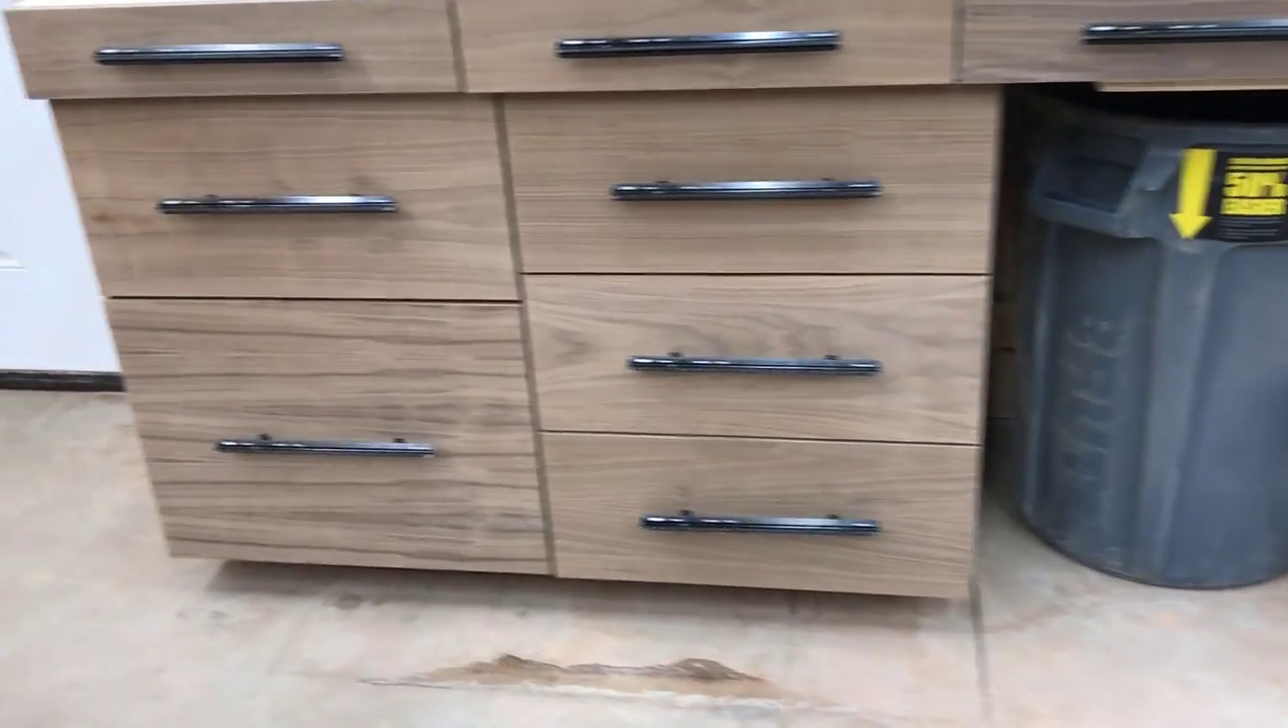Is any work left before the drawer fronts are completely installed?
No.